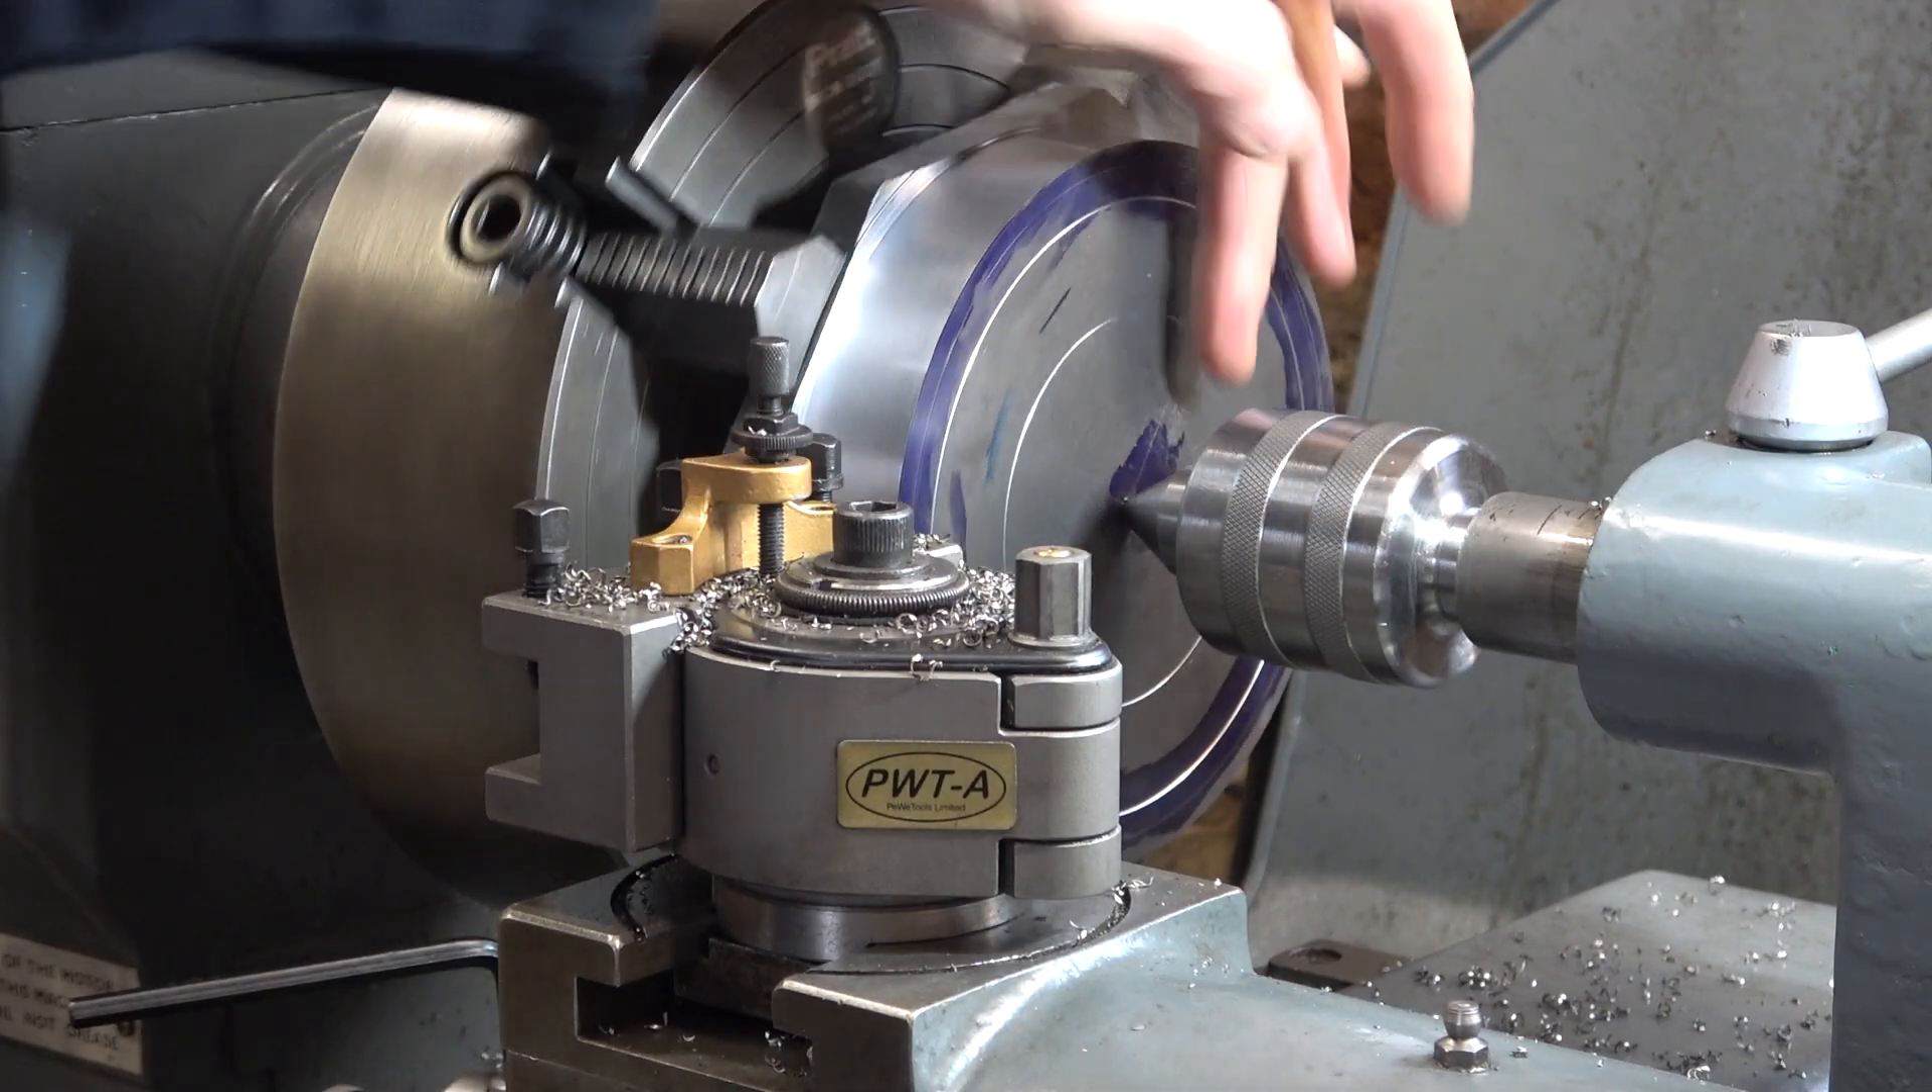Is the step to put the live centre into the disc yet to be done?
No.